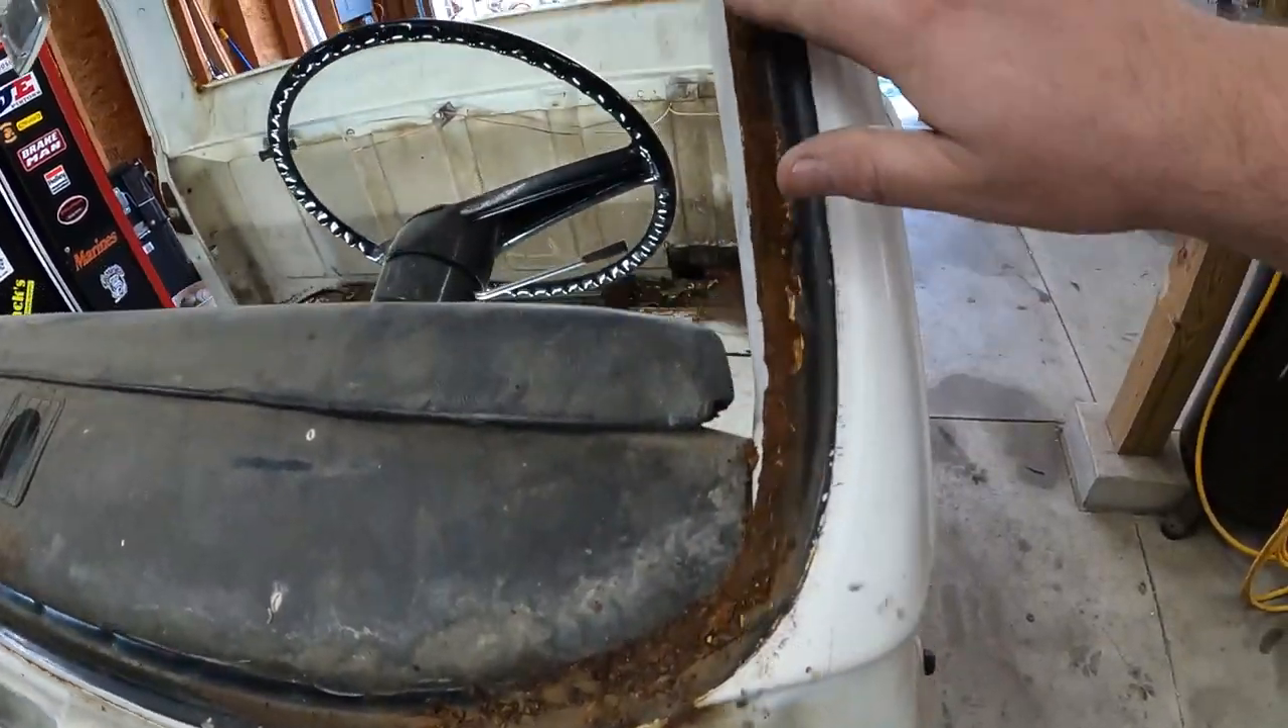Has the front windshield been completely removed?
Yes.